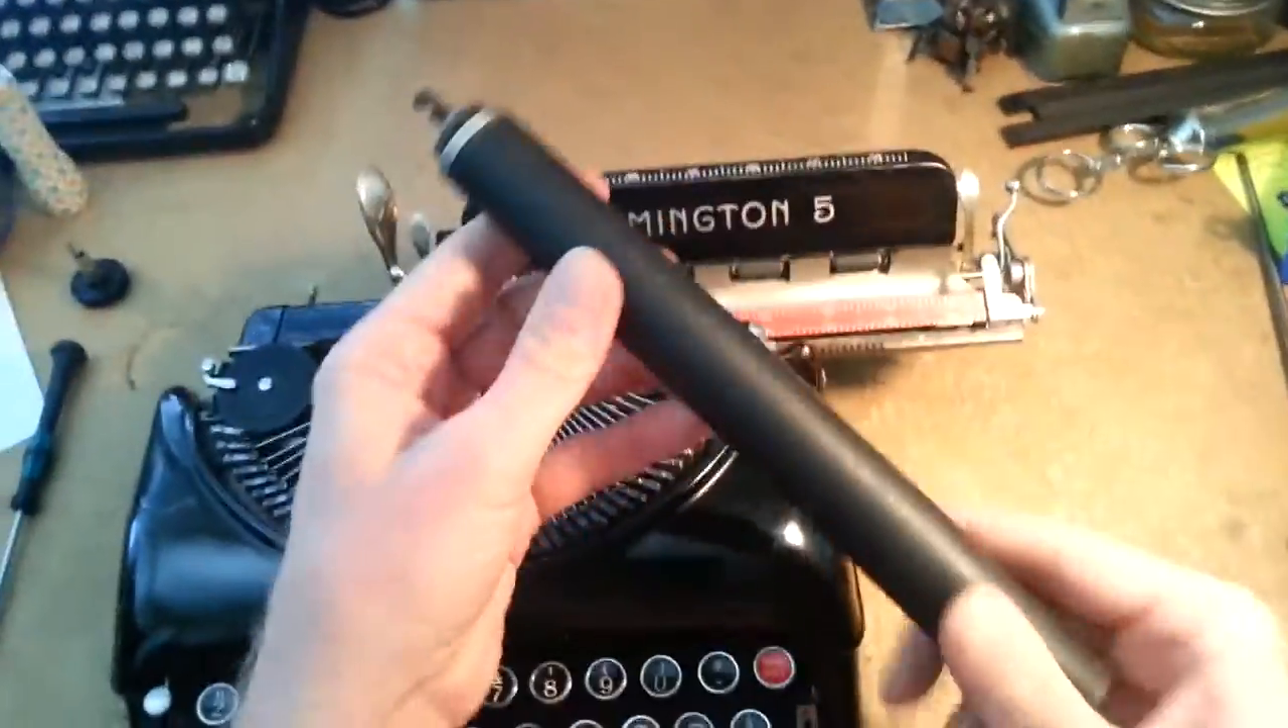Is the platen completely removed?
Yes.